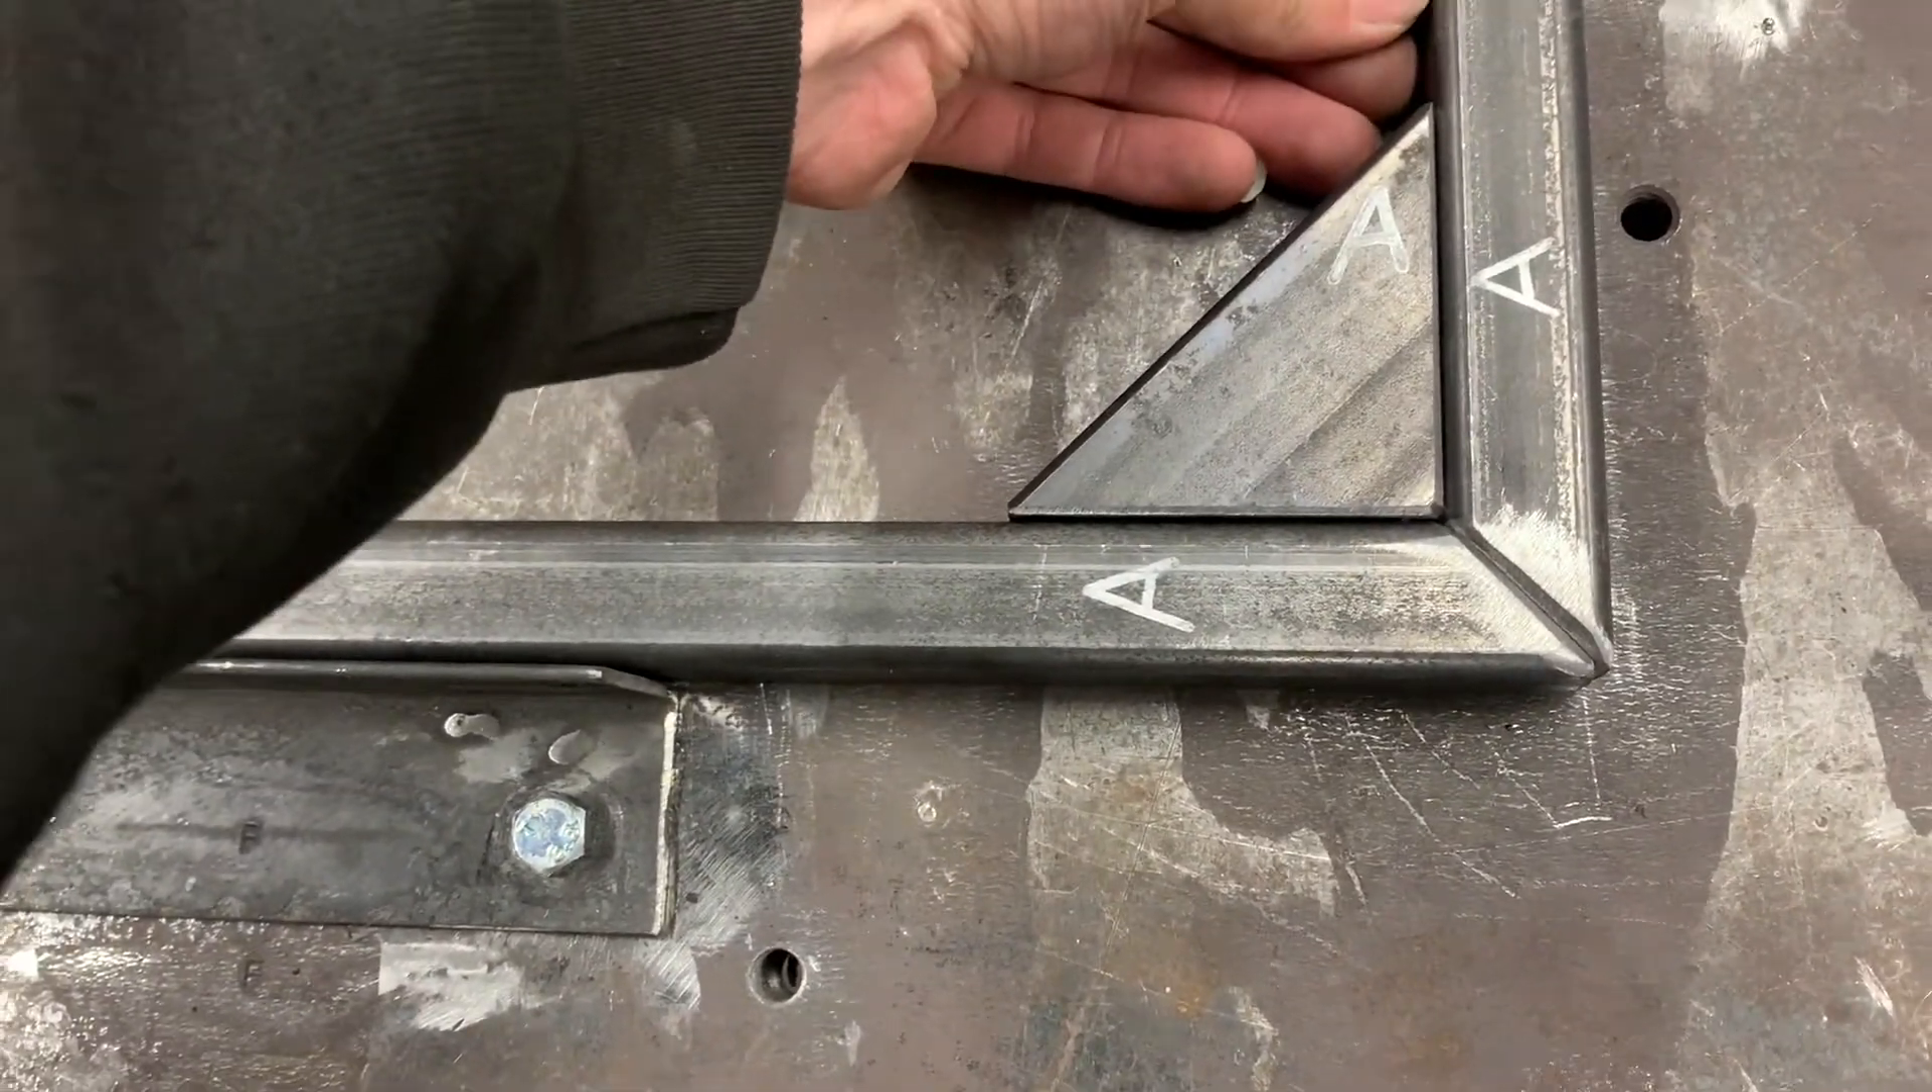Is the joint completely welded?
No.